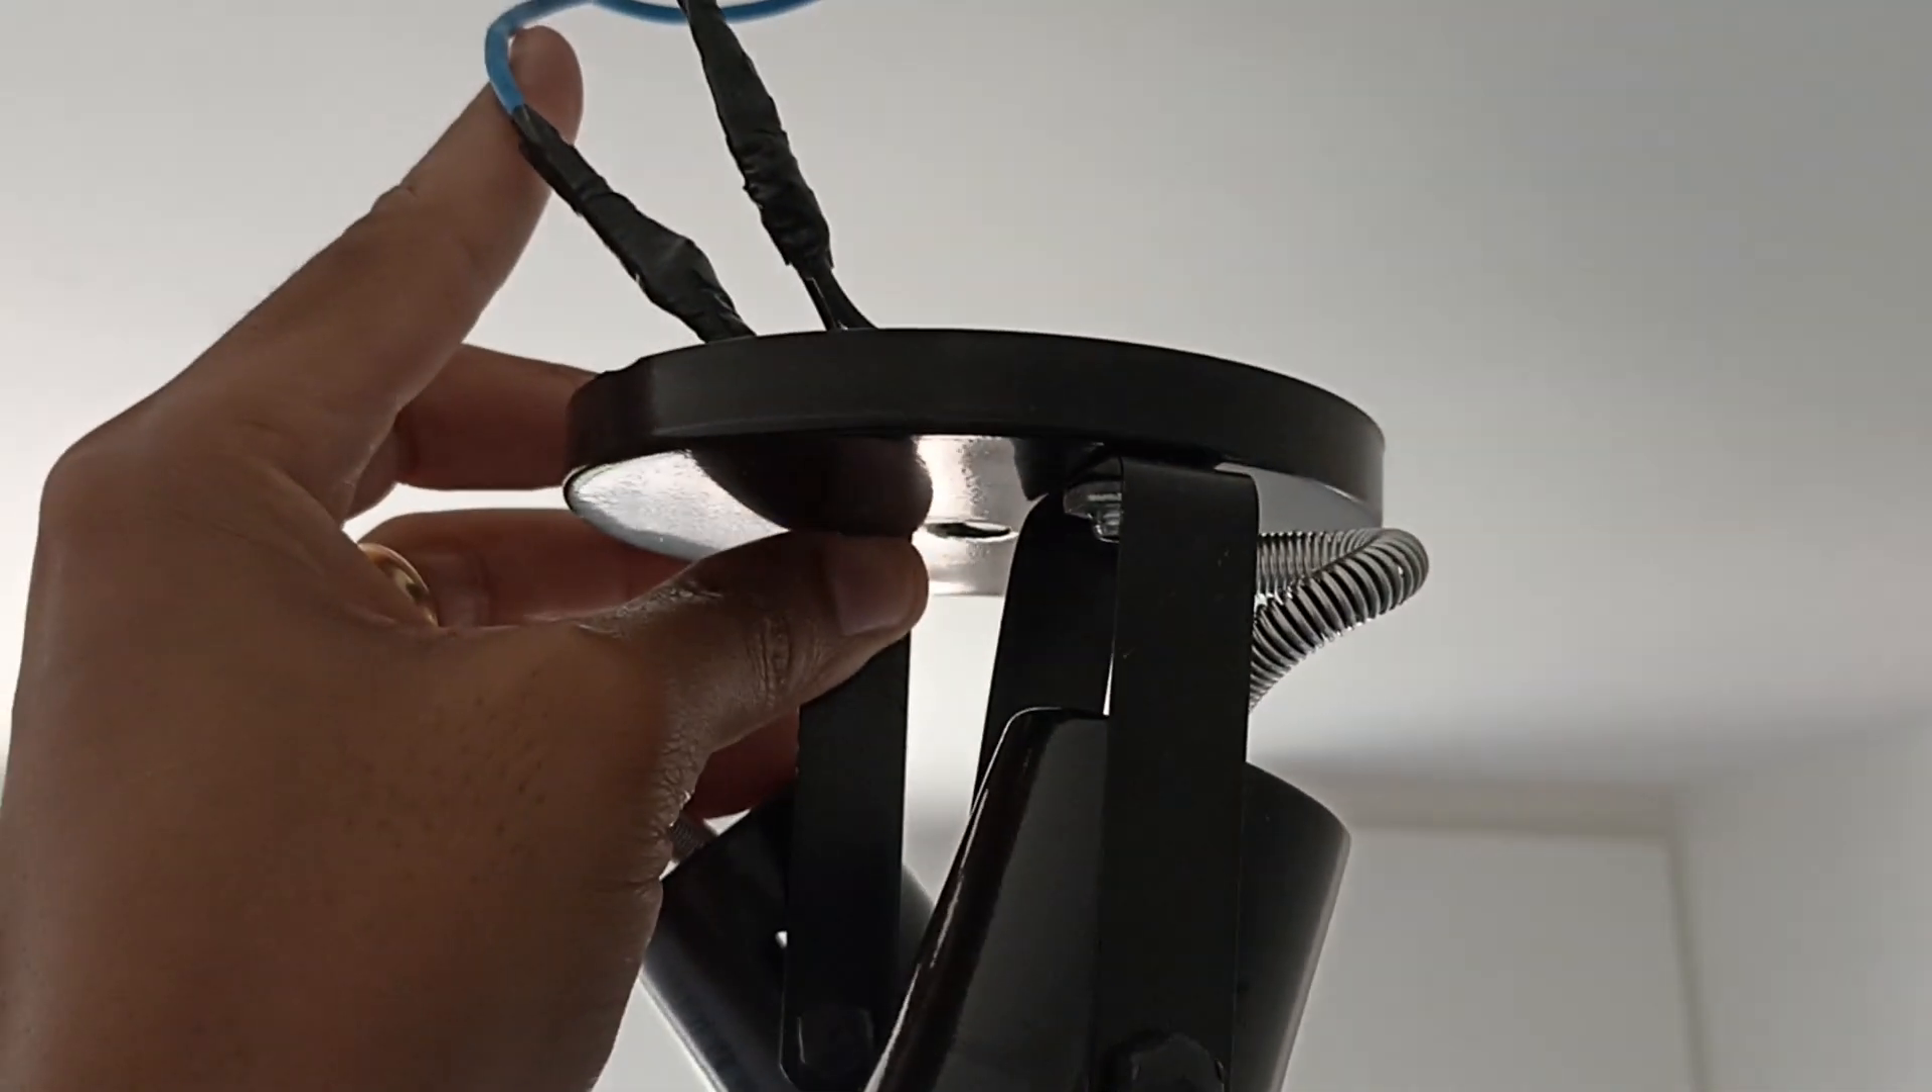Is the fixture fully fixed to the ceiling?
No.